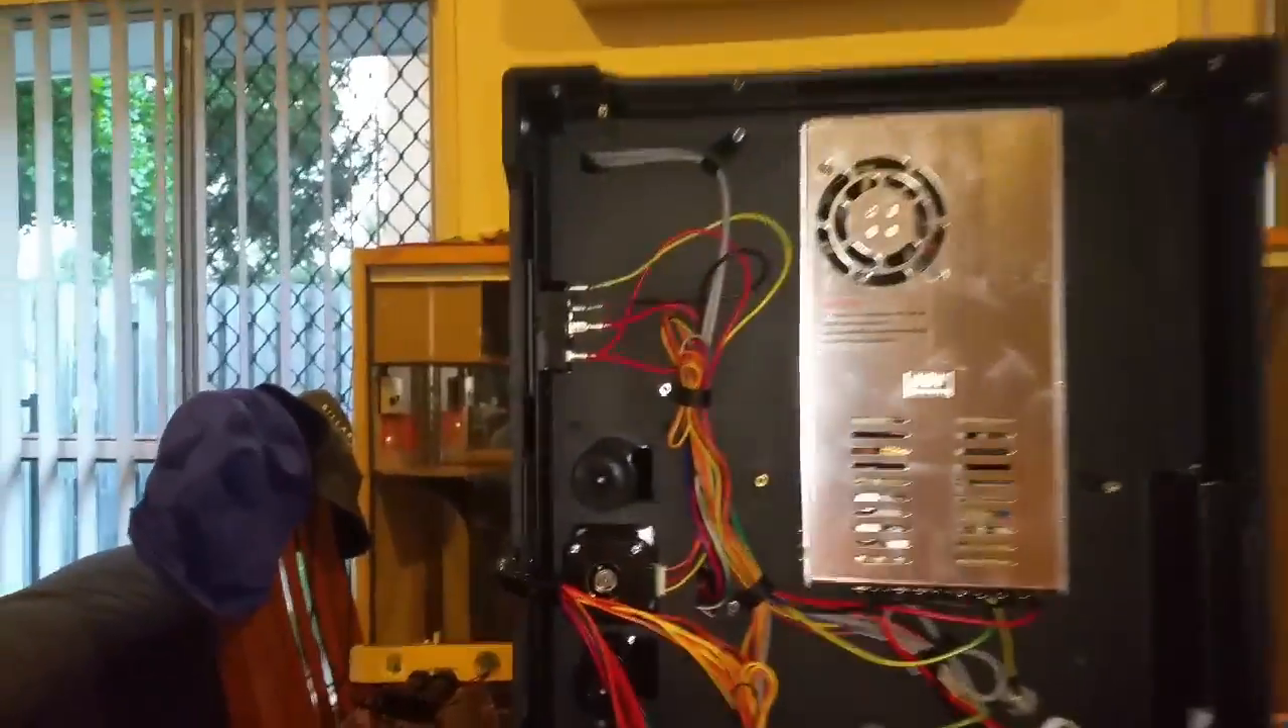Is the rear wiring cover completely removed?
Yes.